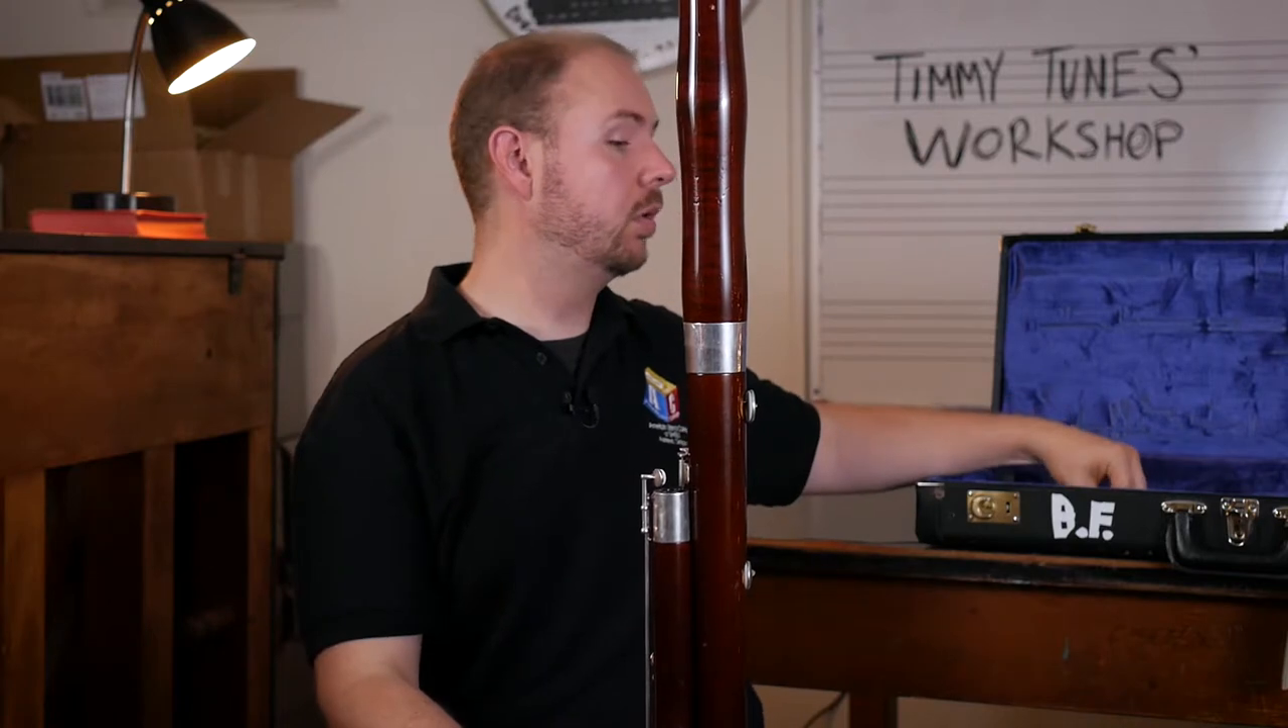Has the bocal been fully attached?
No.